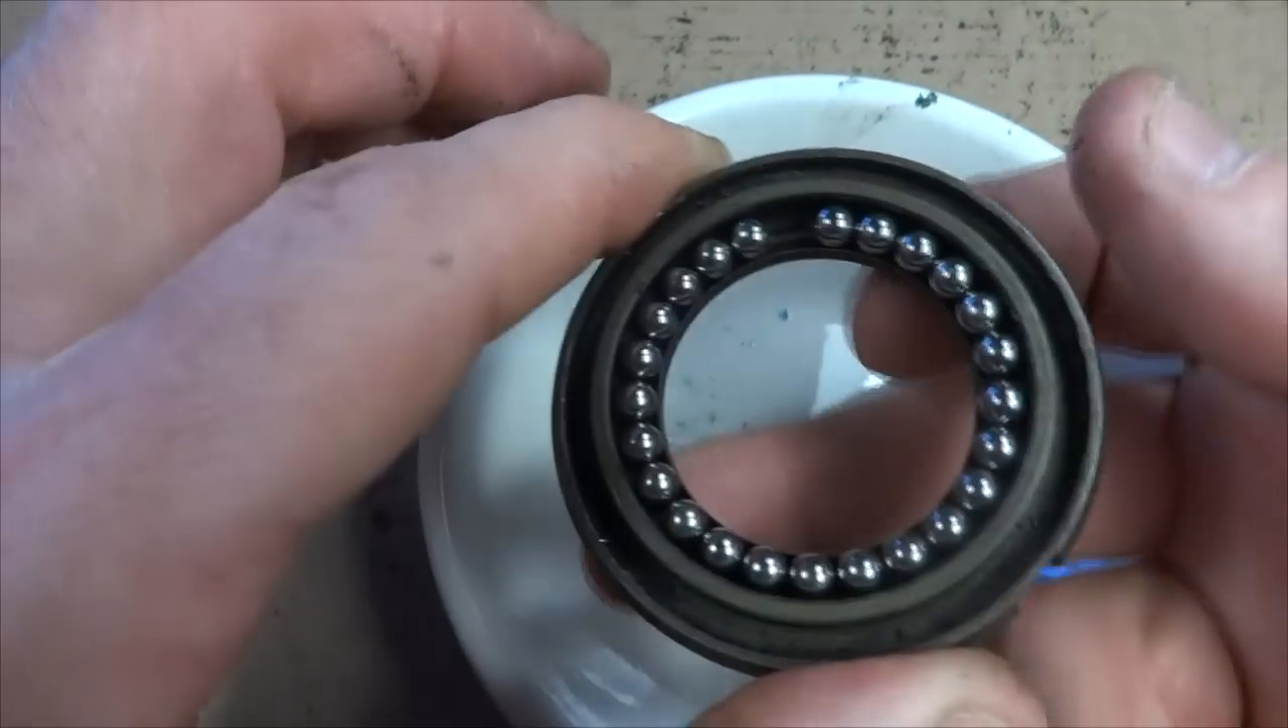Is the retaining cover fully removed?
Yes.